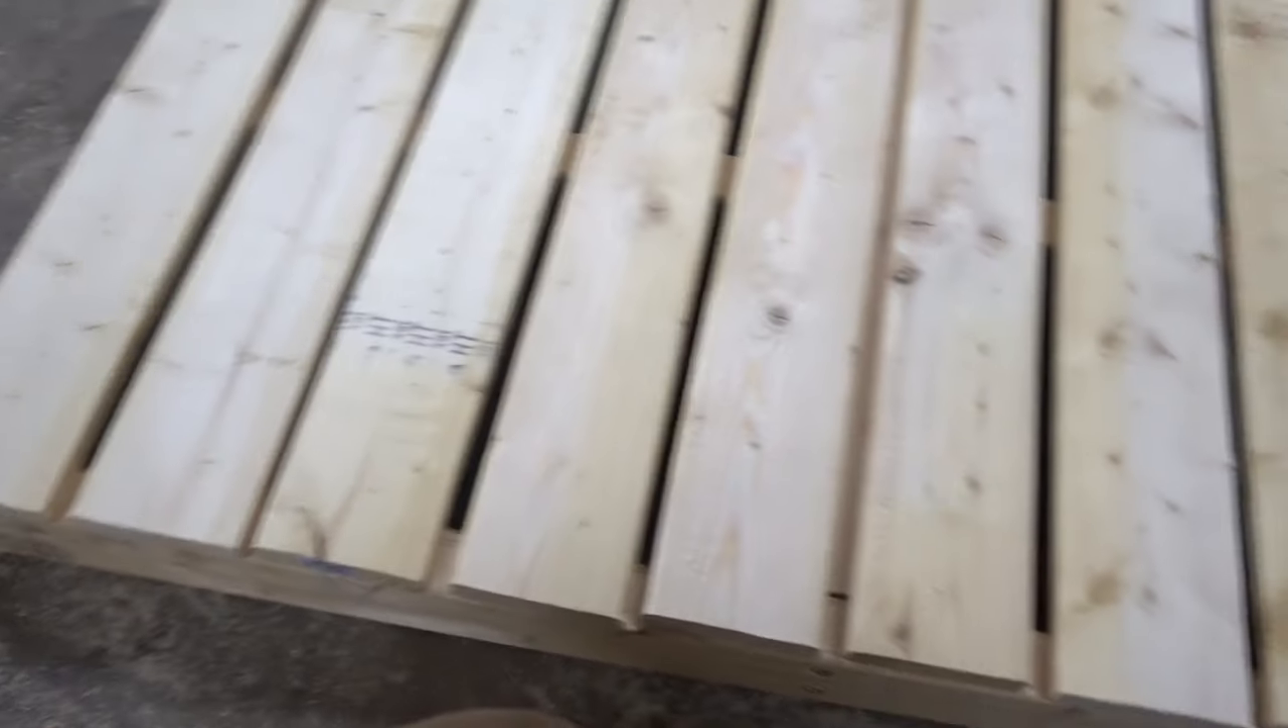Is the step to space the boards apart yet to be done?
No.